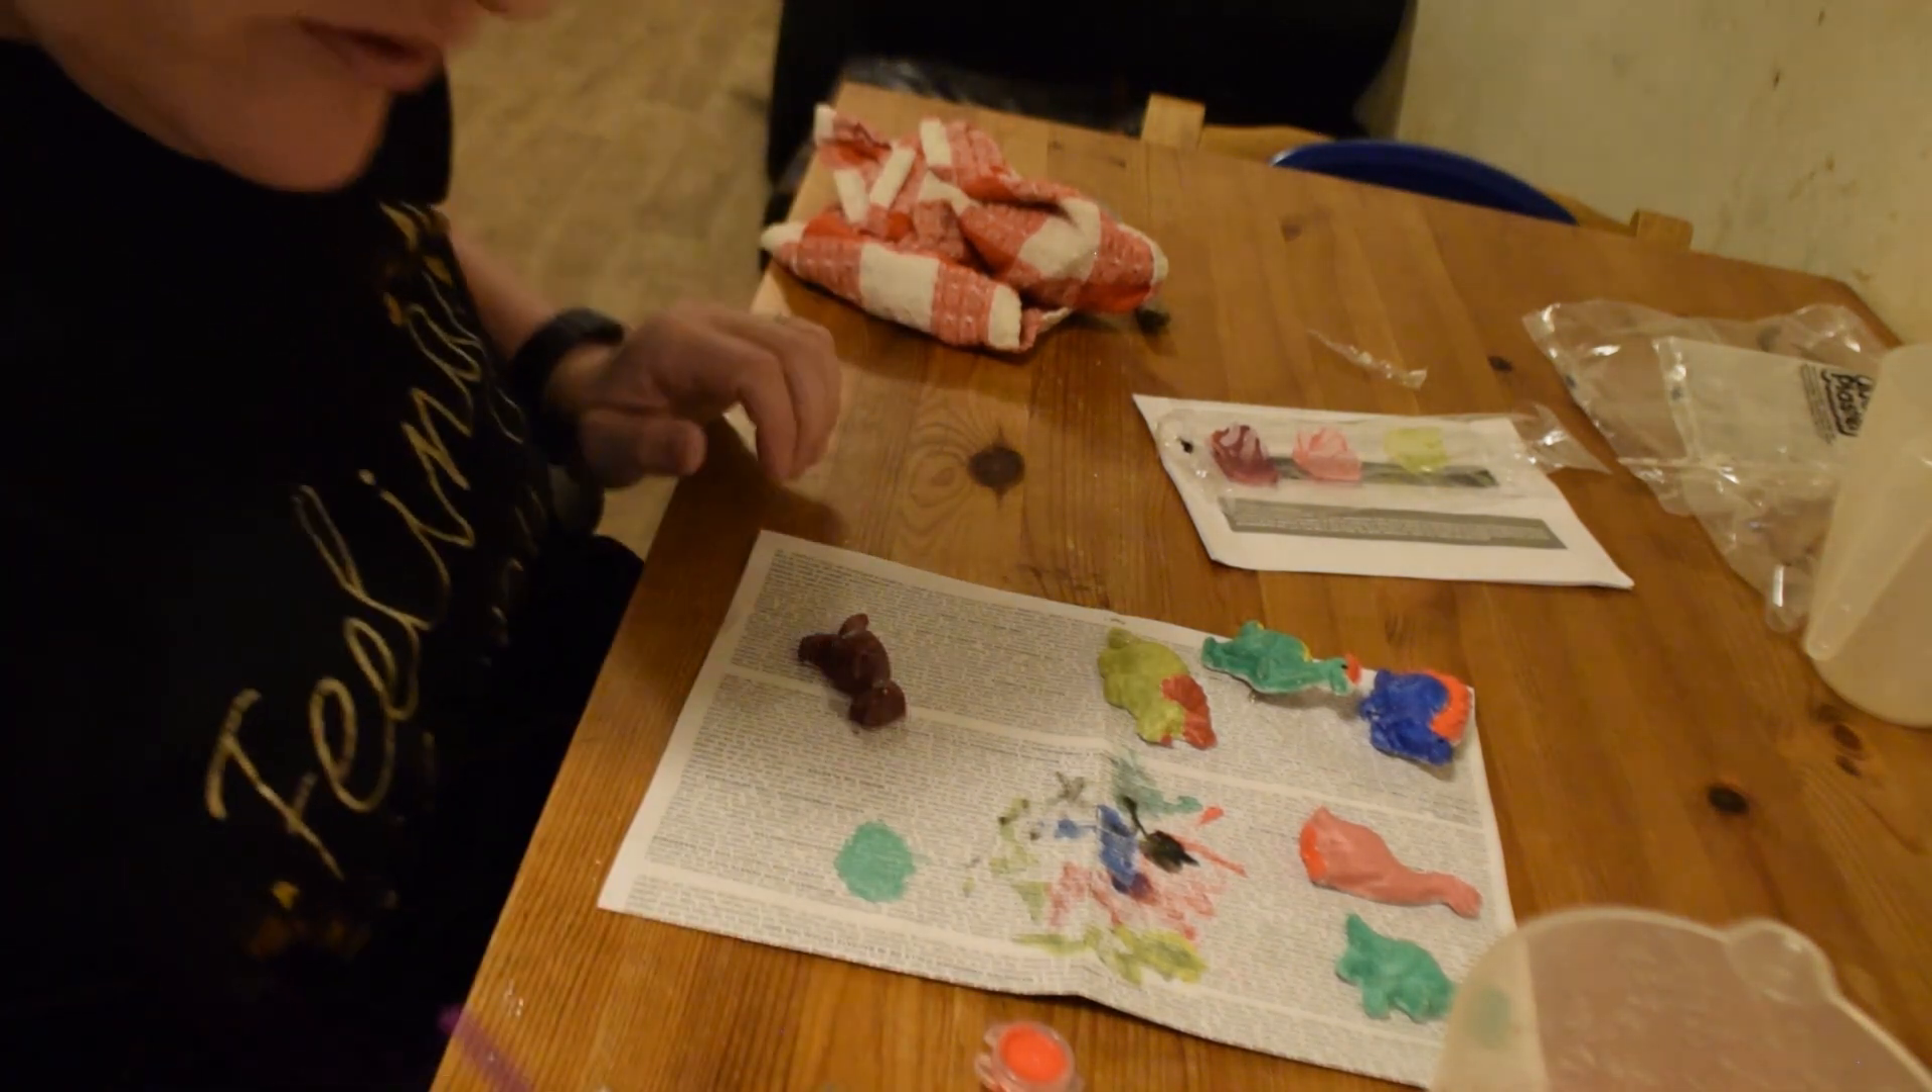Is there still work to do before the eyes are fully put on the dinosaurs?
Yes.